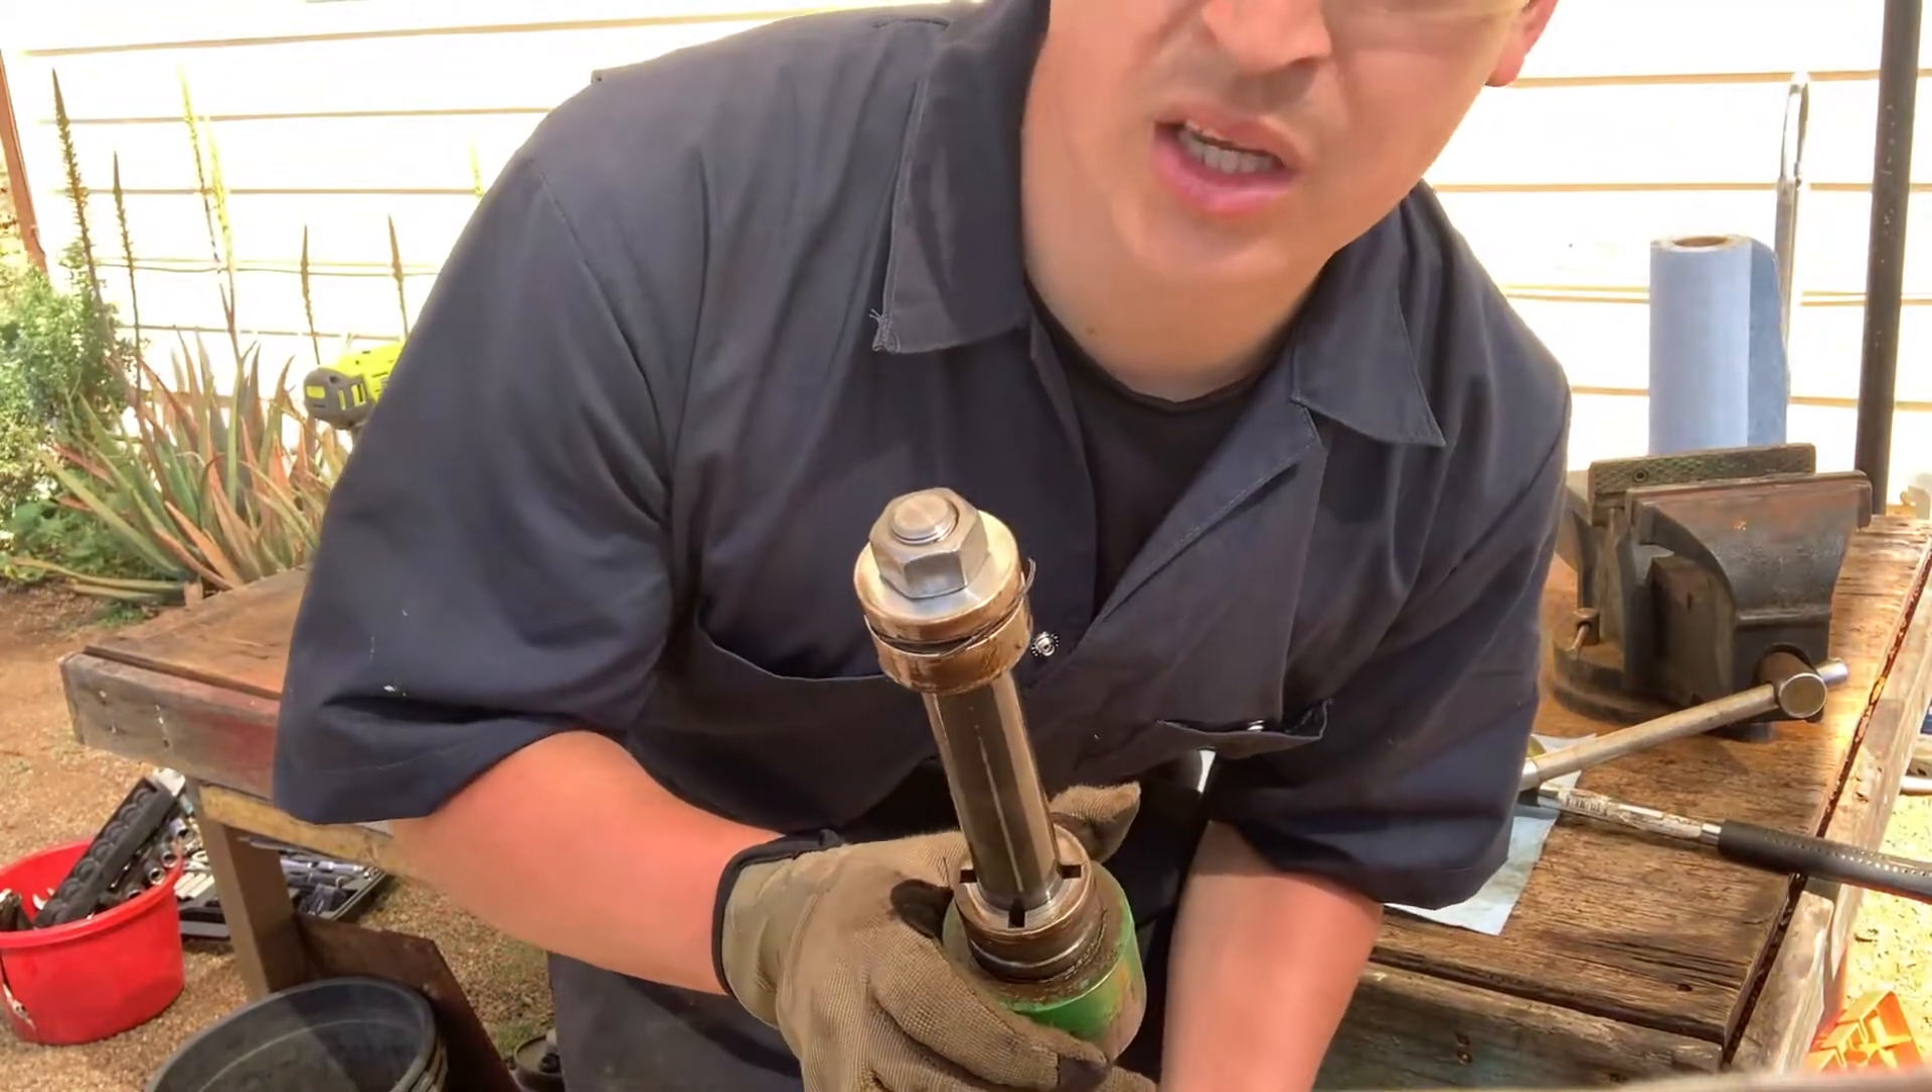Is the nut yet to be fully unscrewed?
Yes.